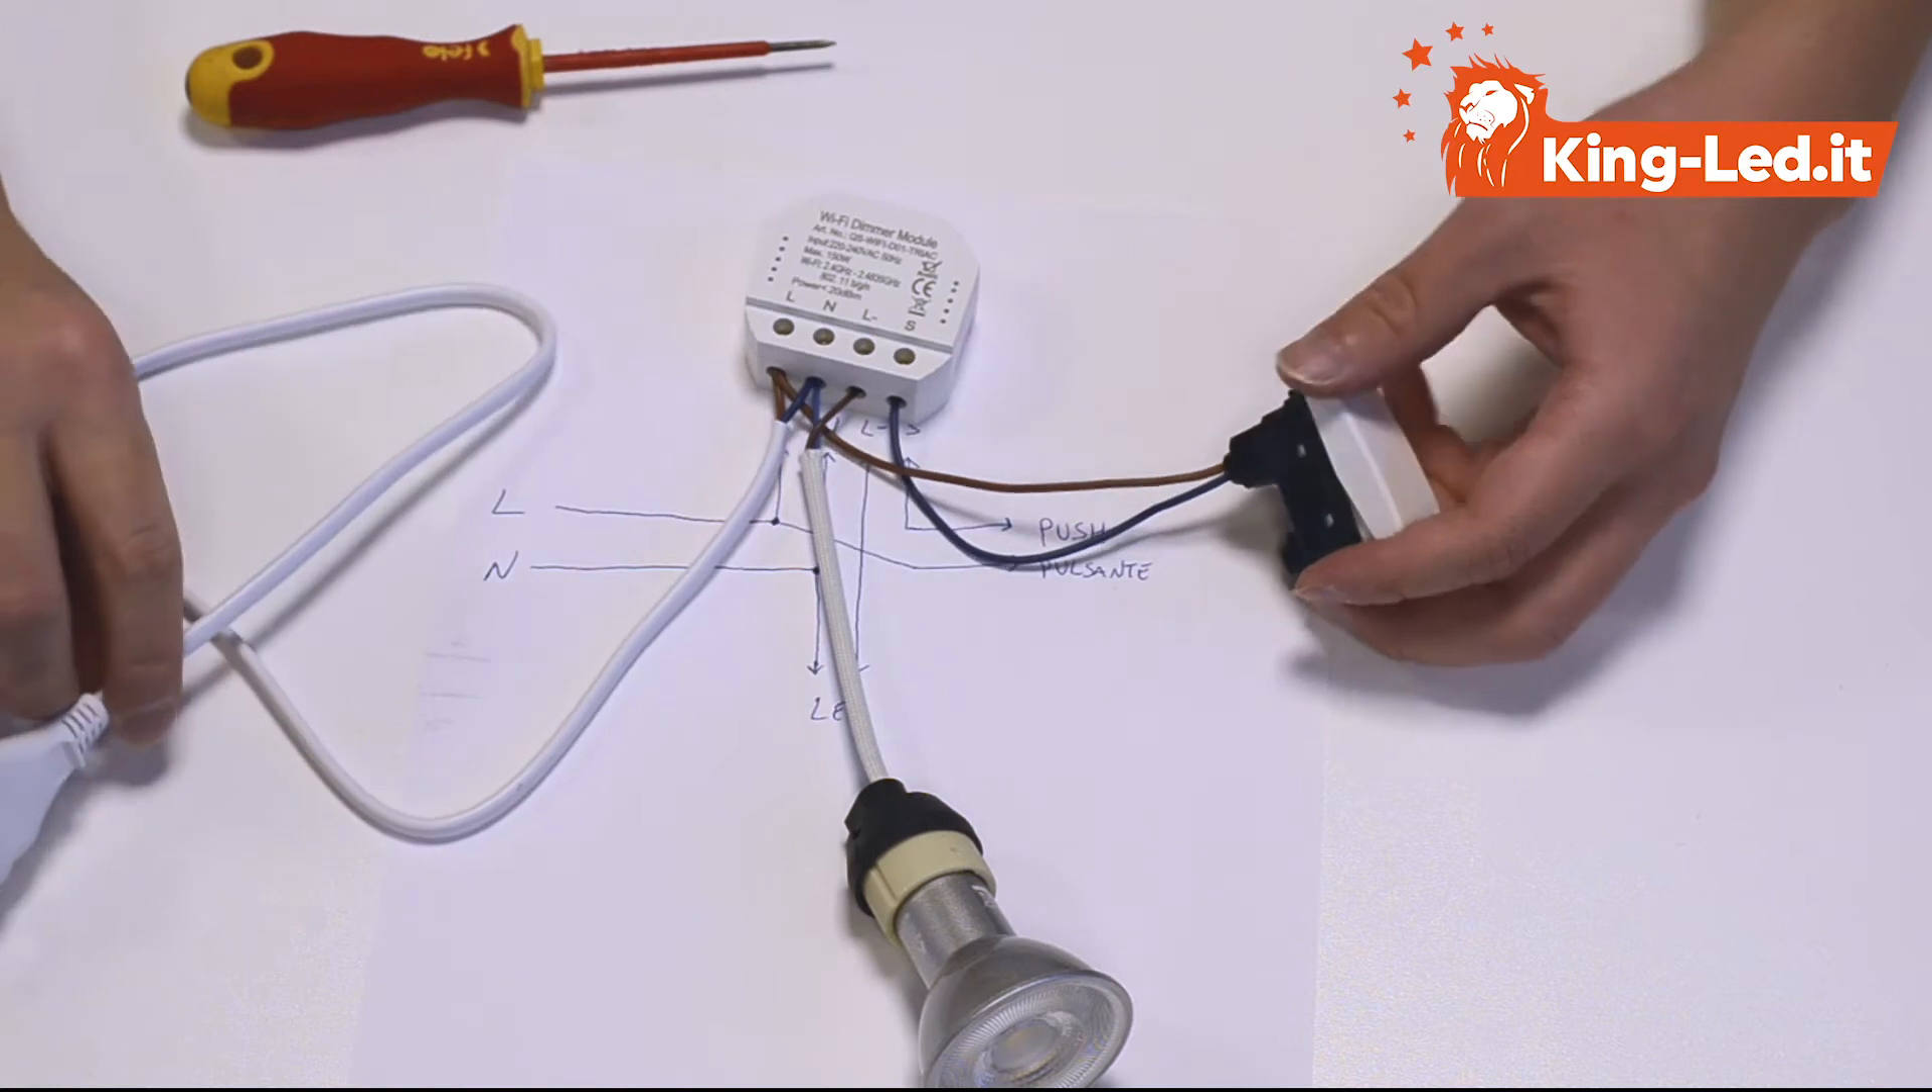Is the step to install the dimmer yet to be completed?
No.